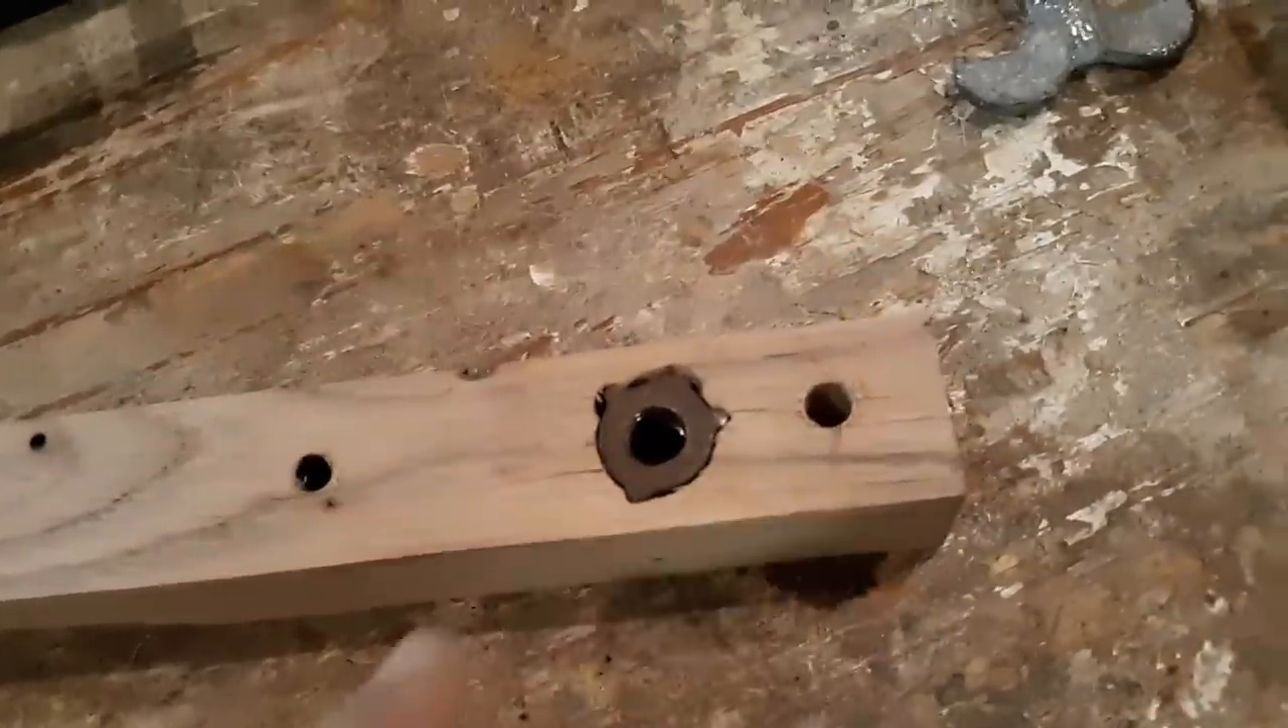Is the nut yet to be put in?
No.